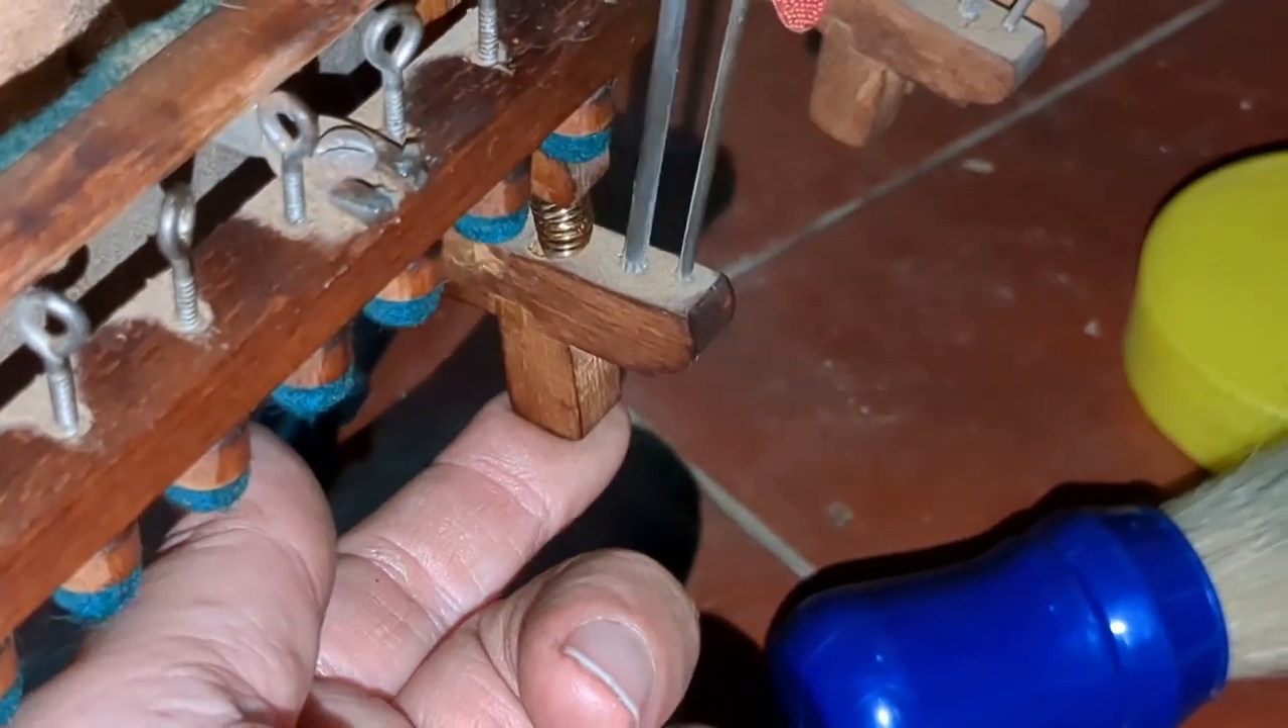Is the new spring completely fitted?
Yes.